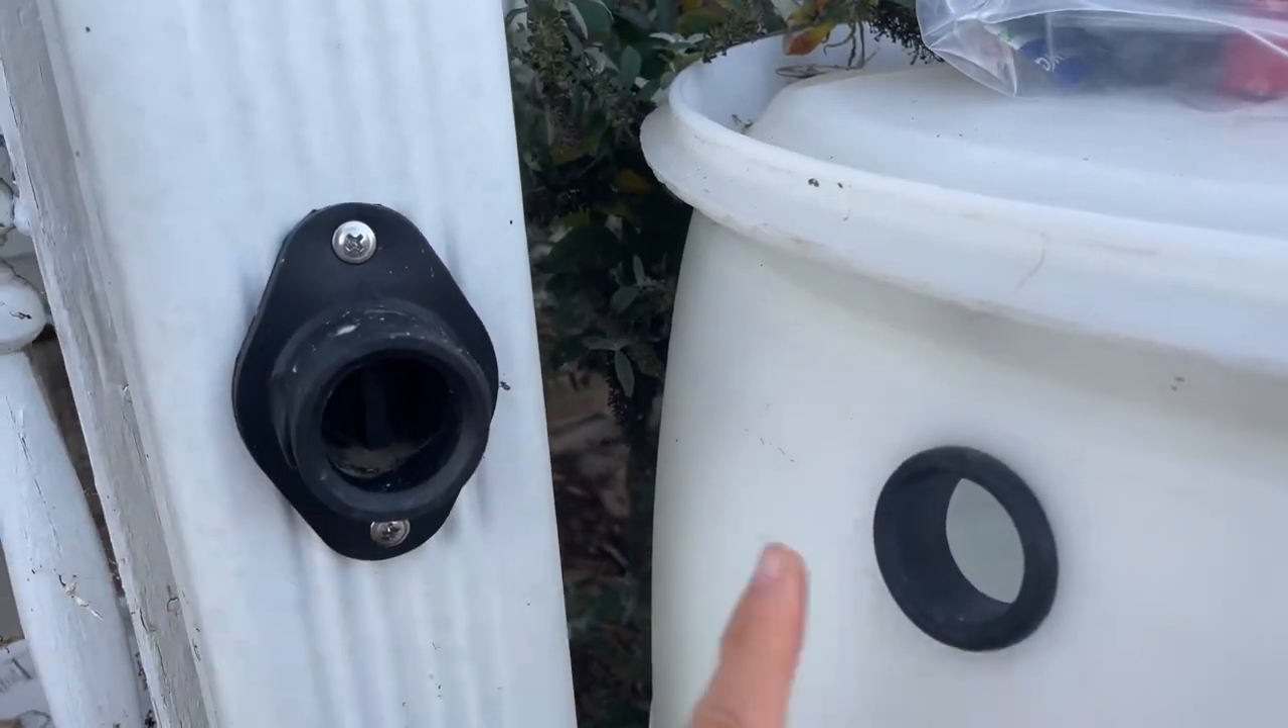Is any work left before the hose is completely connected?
Yes.